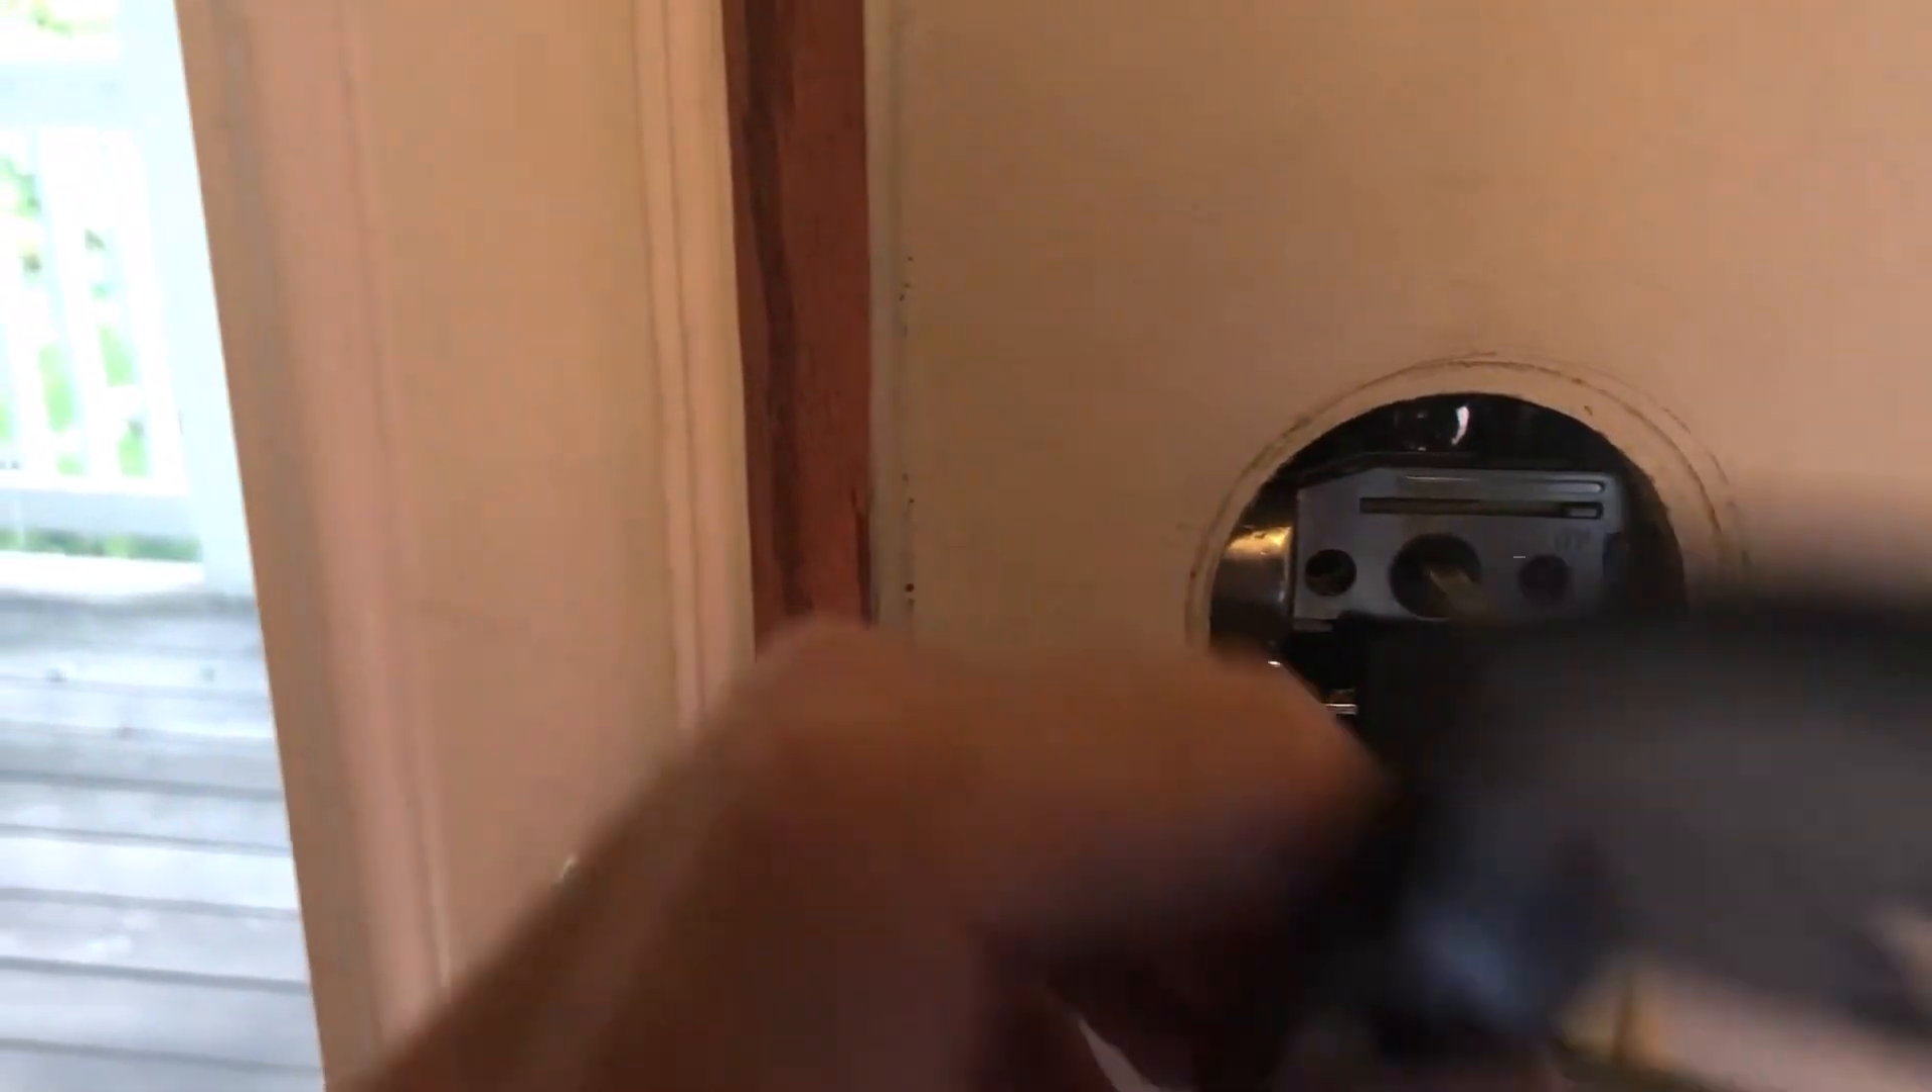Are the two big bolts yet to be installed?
Yes.